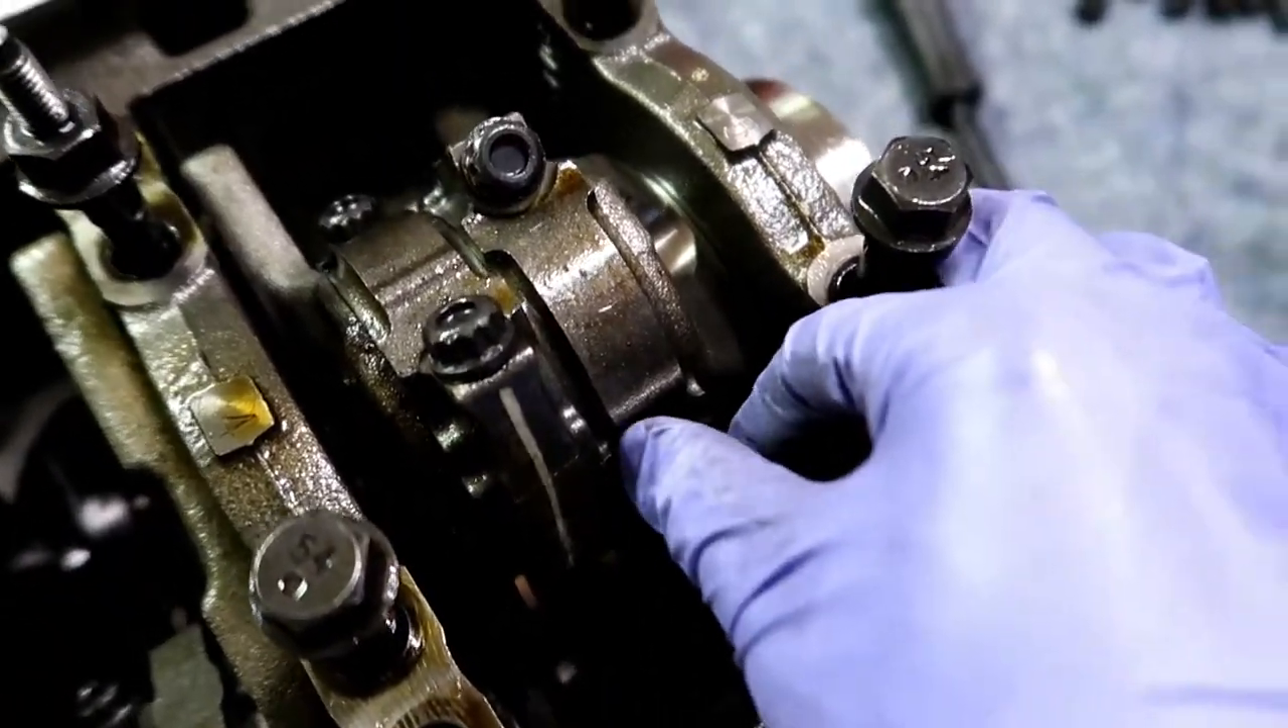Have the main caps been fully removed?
No.